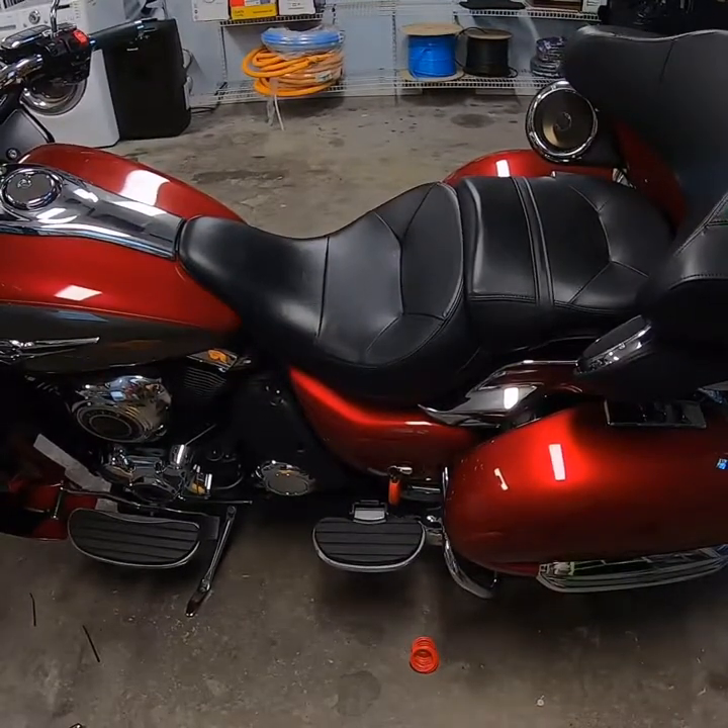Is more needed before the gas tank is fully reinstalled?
No.